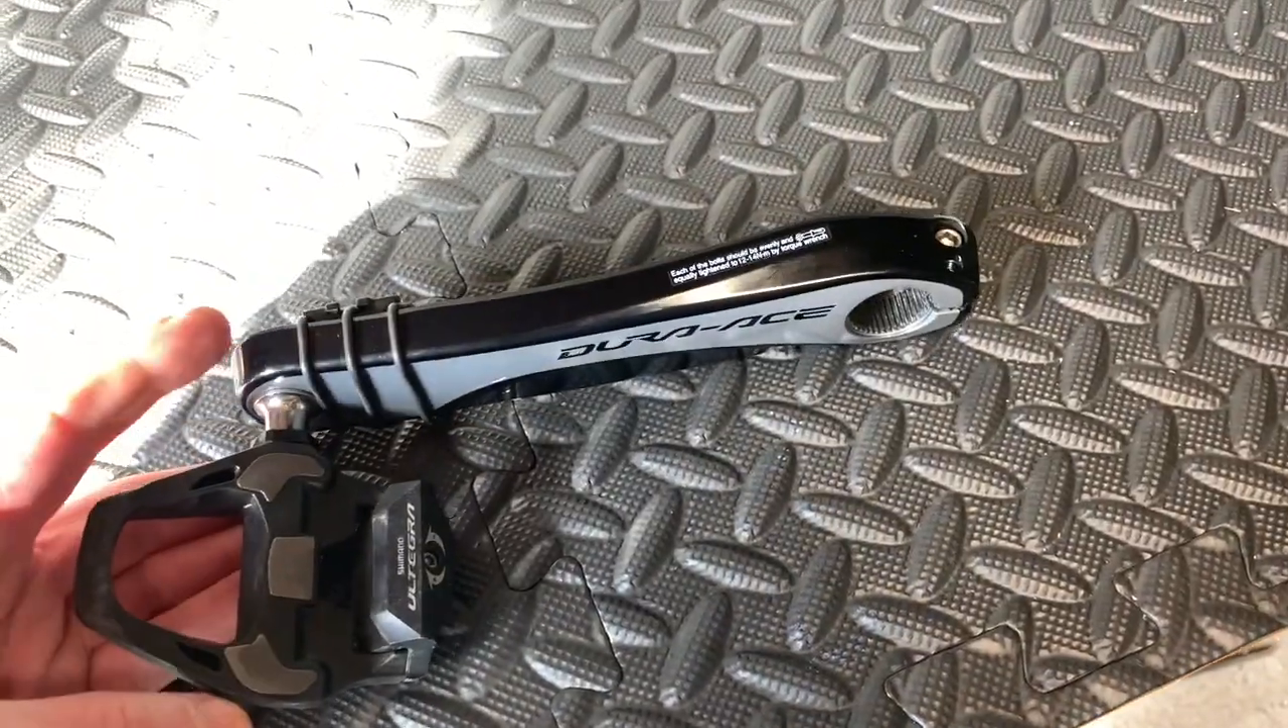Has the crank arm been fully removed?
Yes.